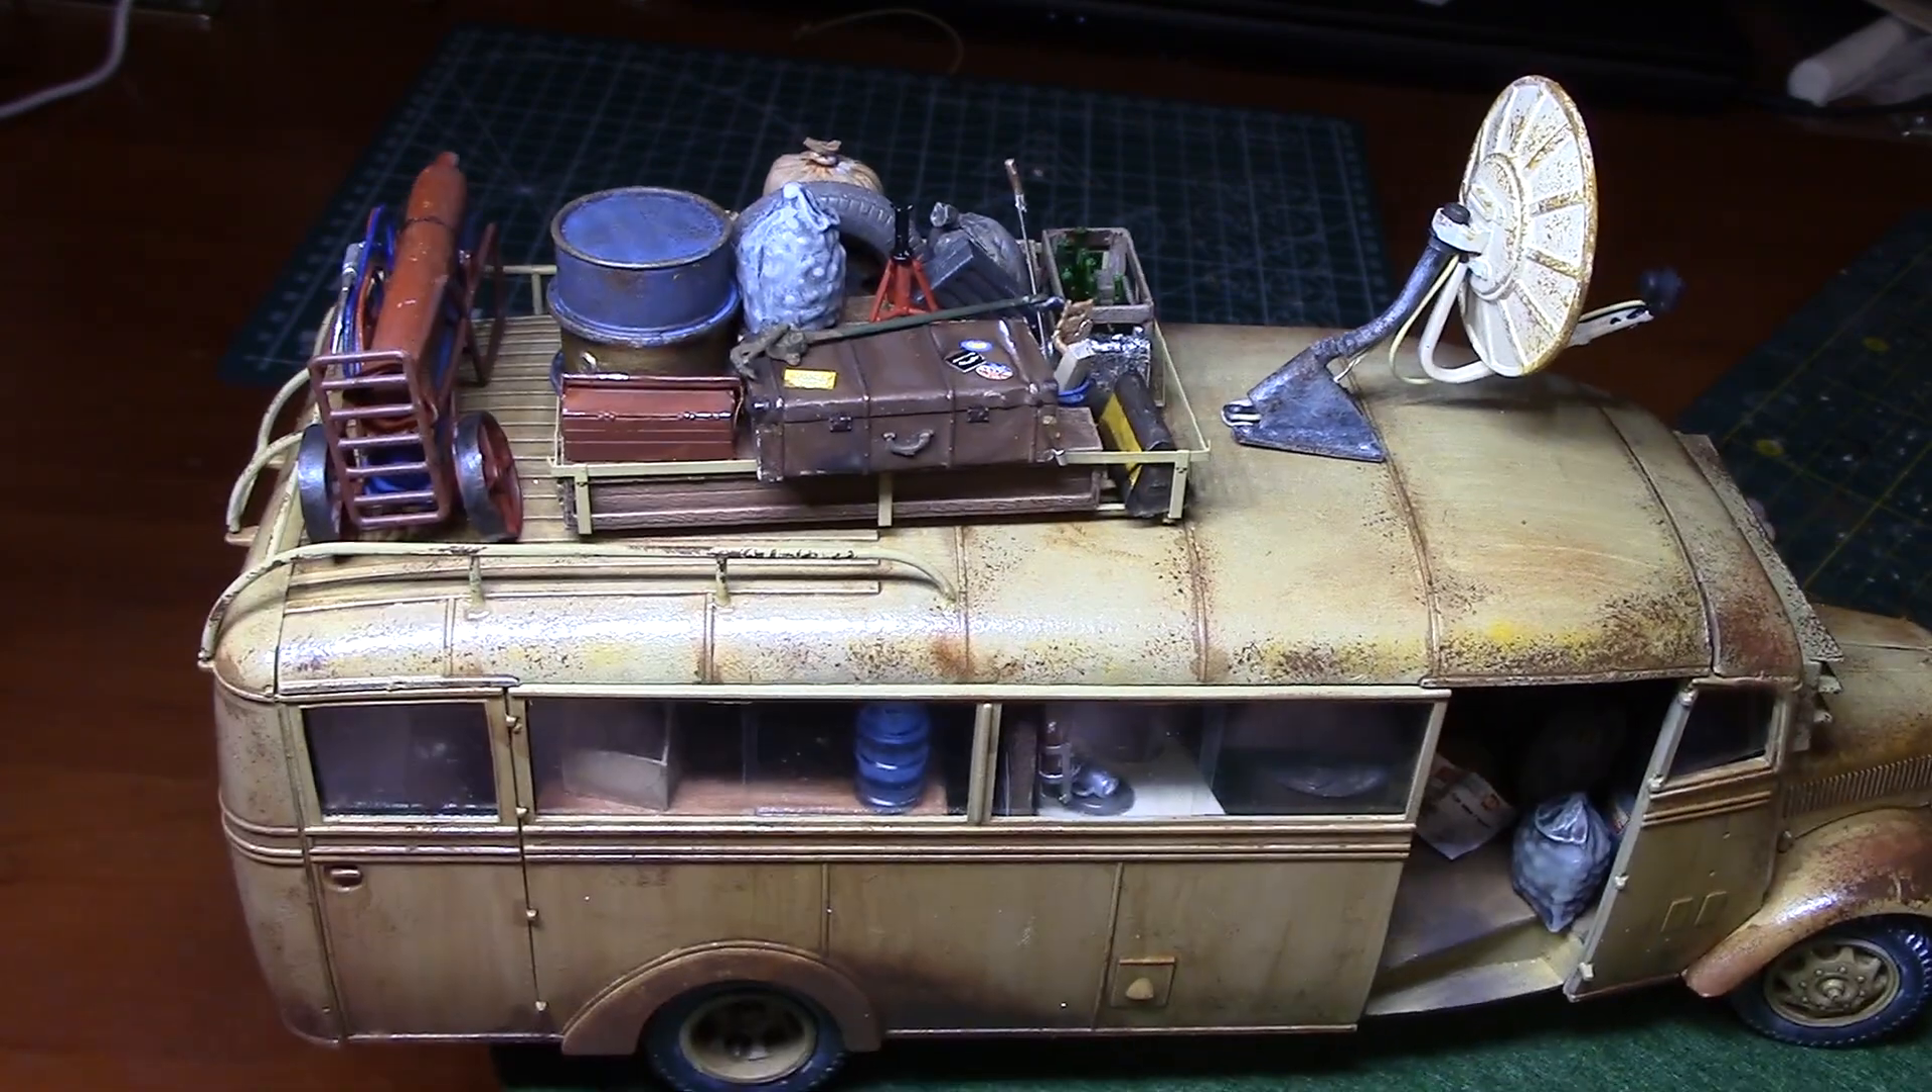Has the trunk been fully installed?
Yes.